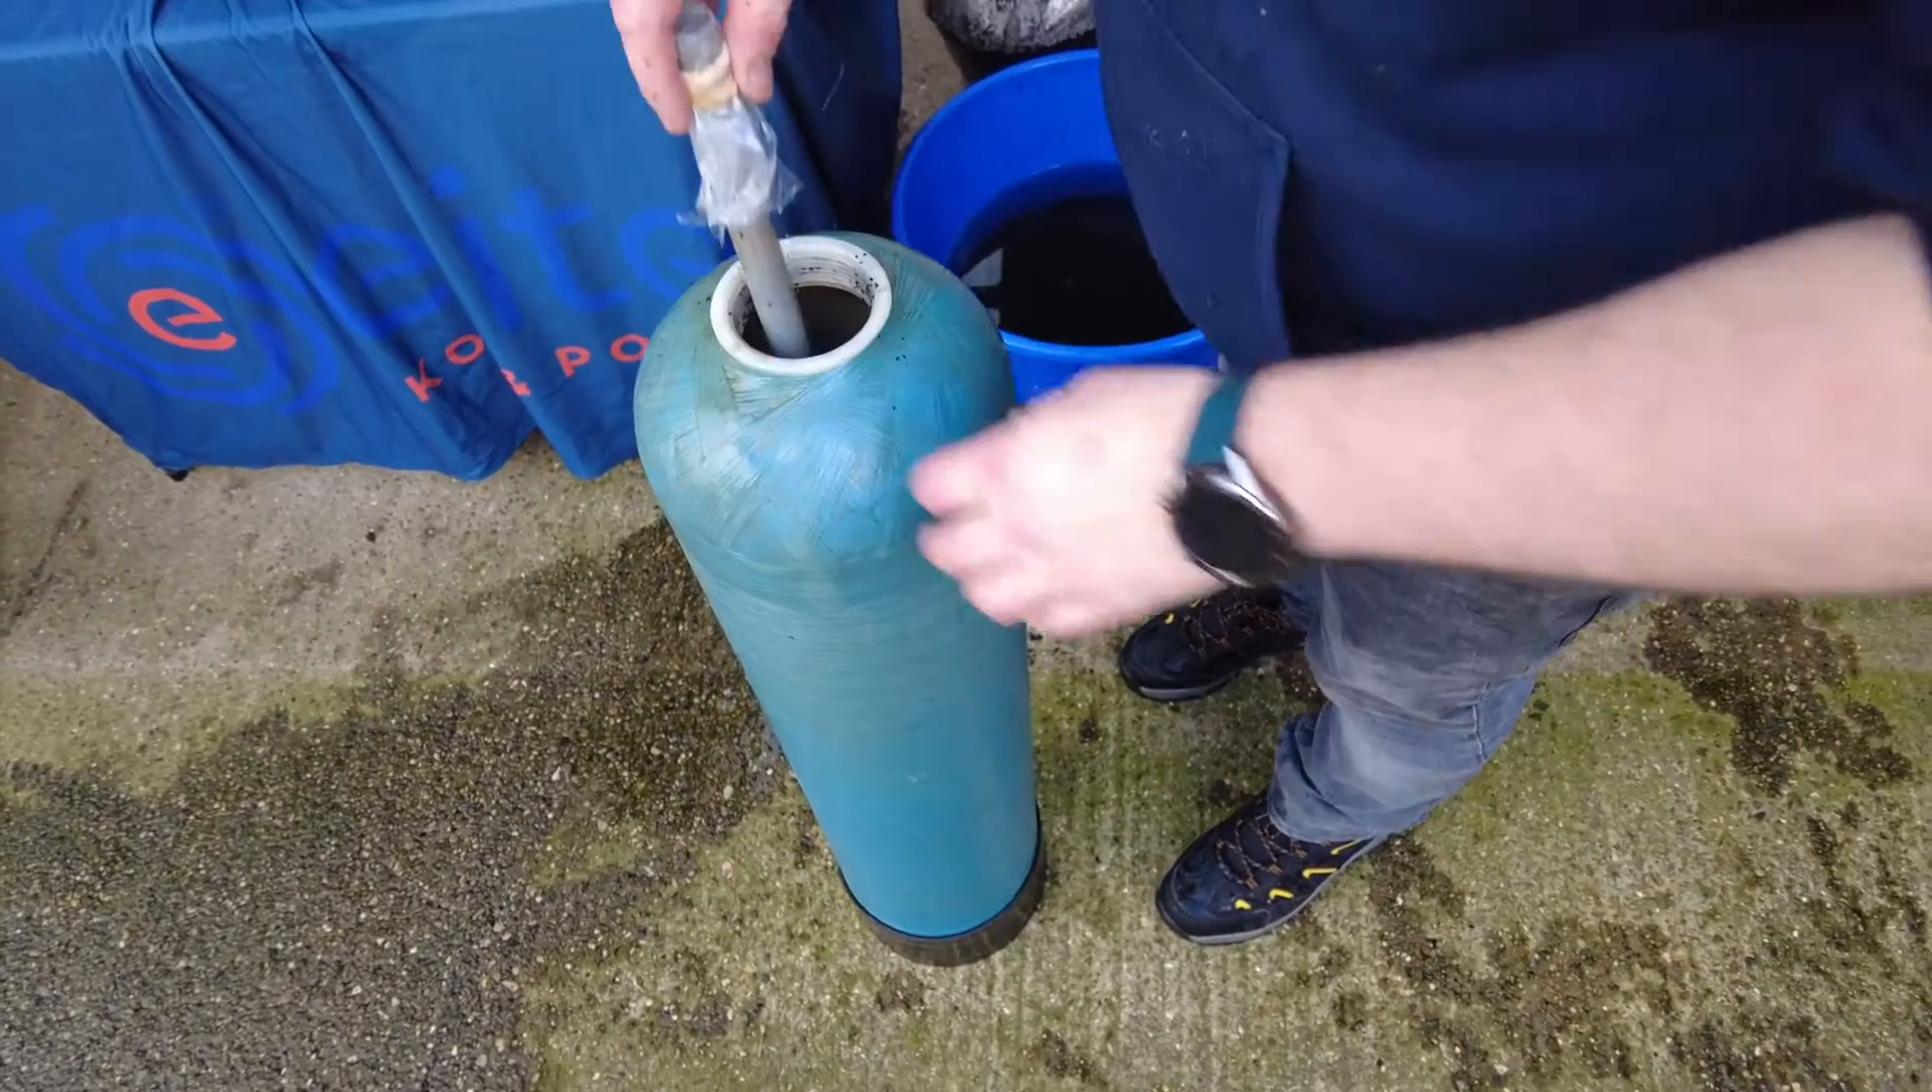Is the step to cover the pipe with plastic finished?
Yes.